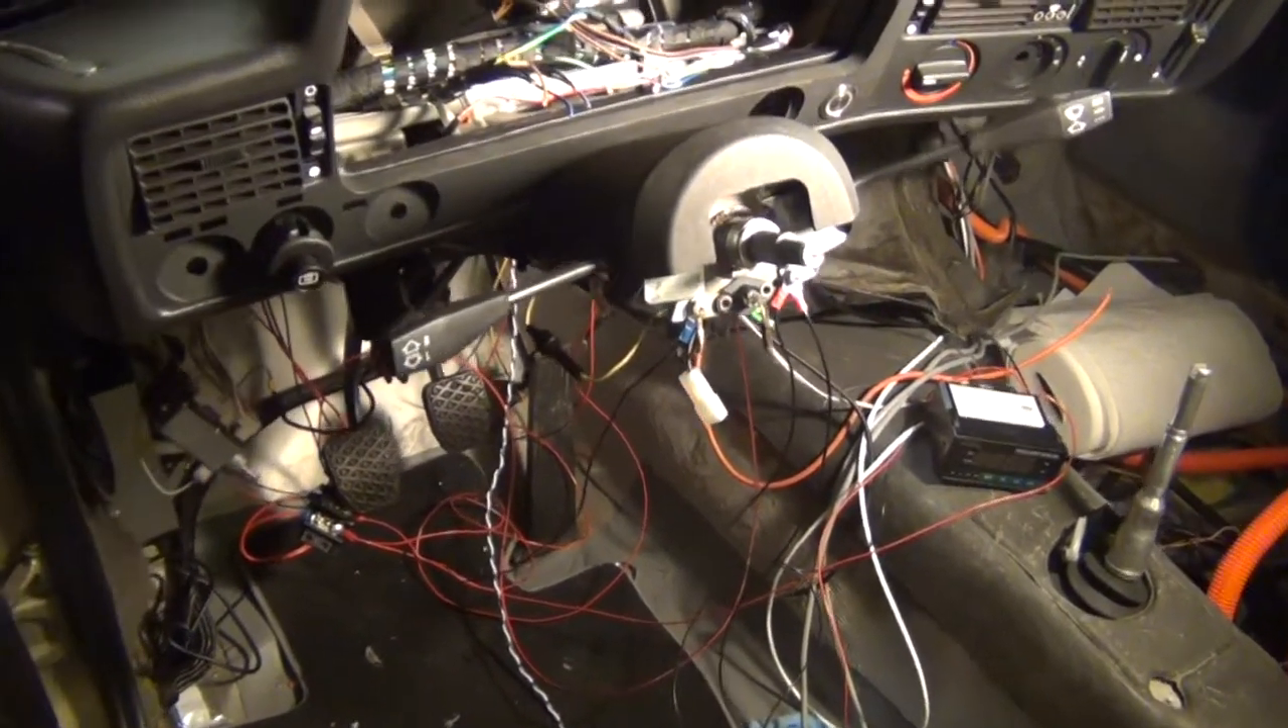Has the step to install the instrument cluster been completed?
No.